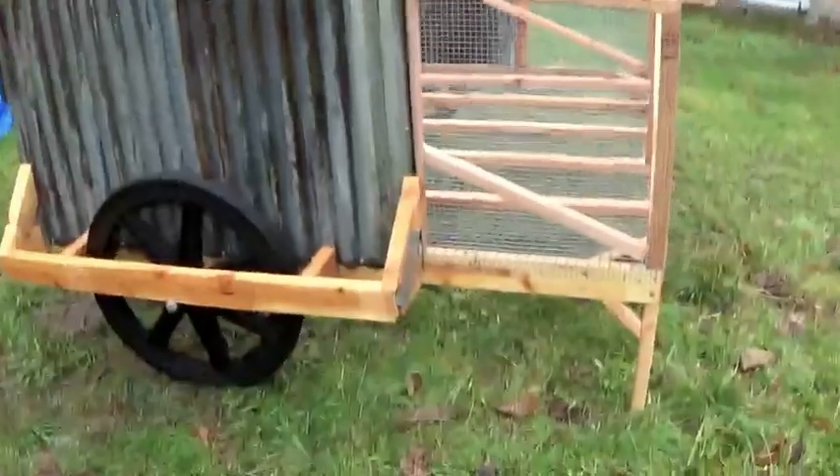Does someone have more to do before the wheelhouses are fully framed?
No.